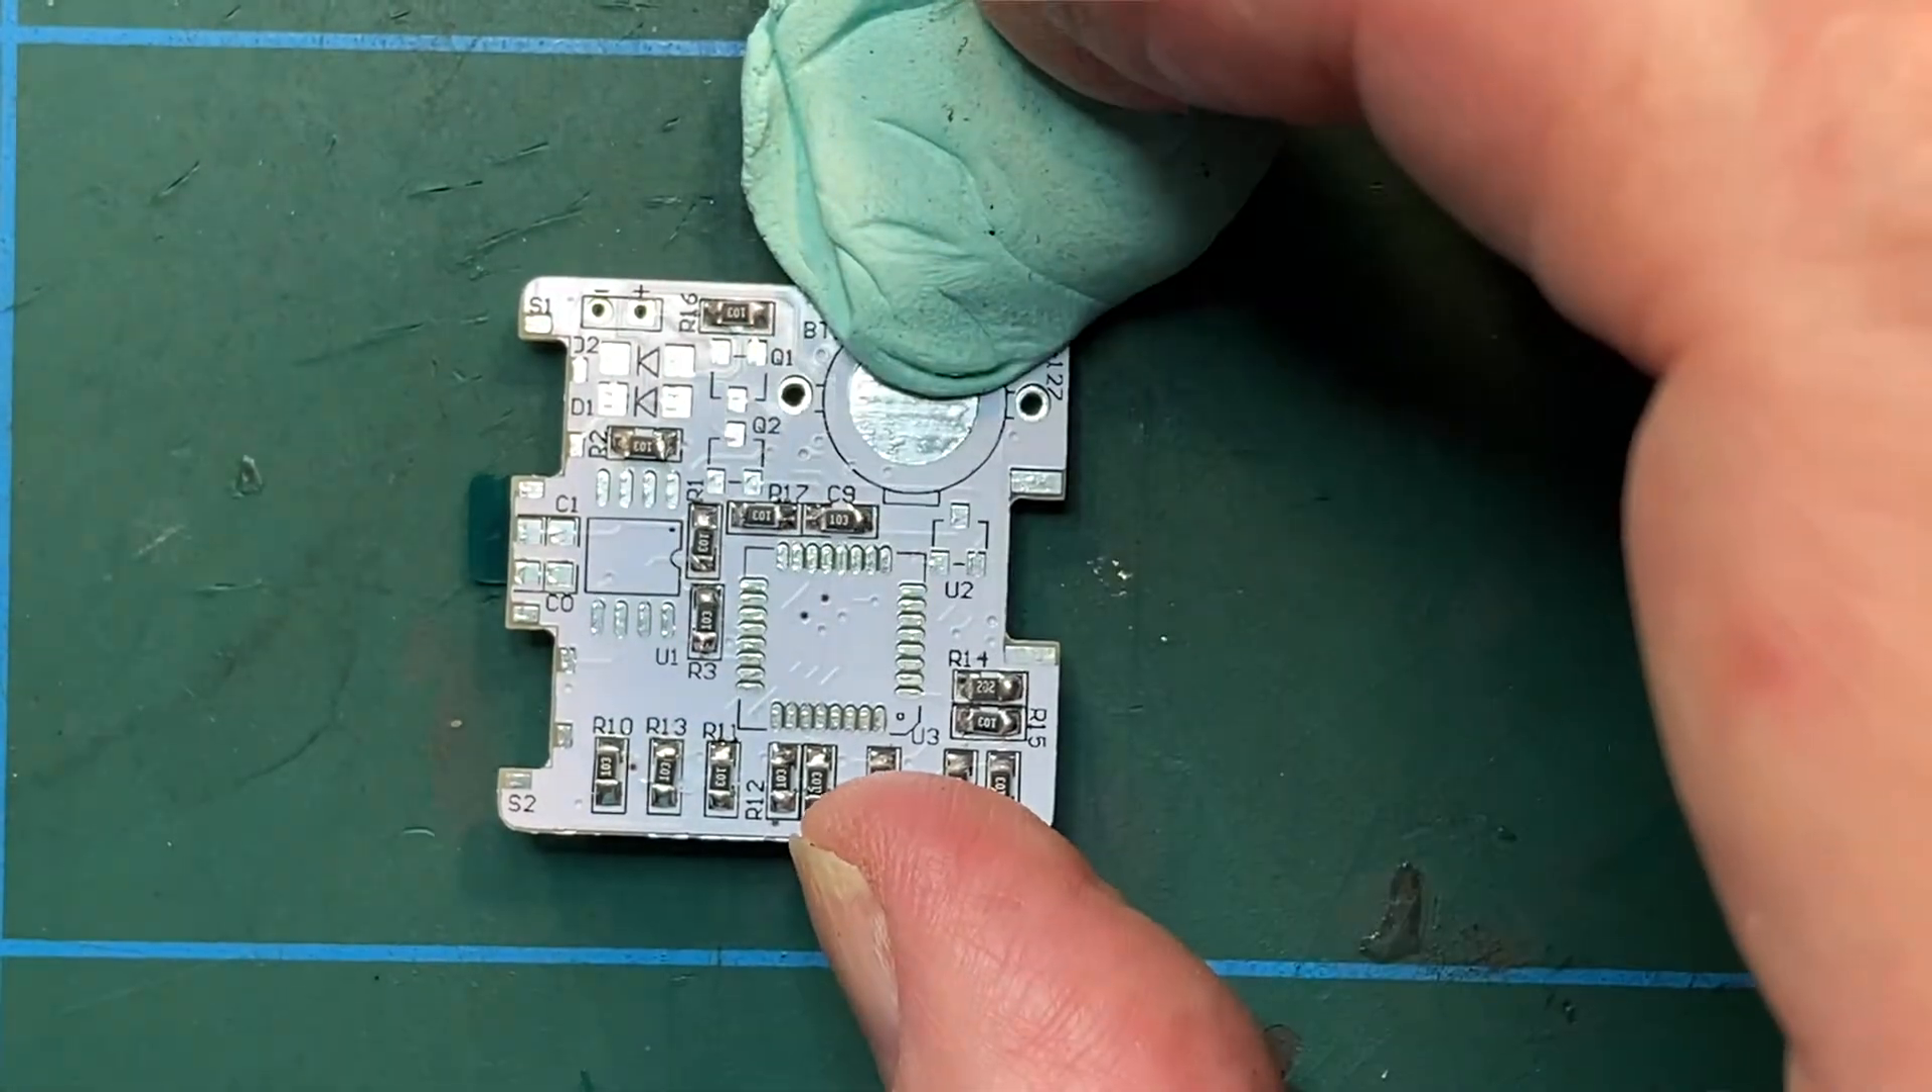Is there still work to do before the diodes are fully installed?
Yes.